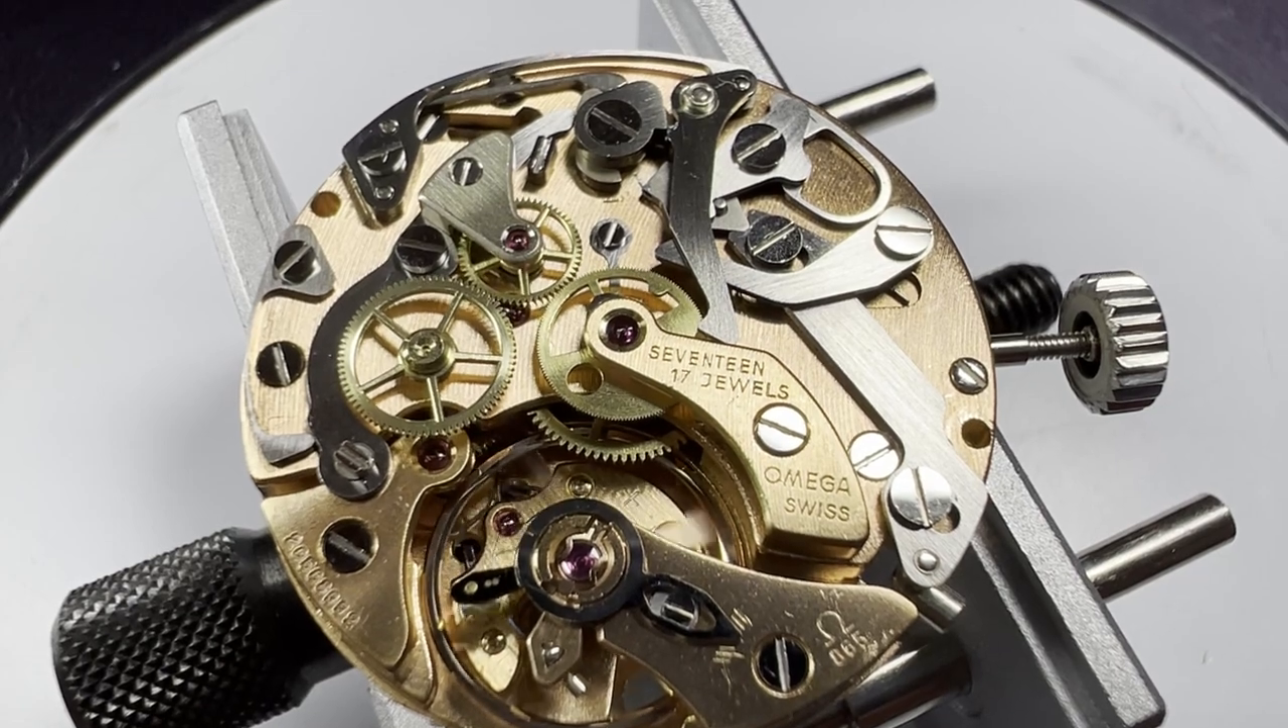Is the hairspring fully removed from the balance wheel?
No.